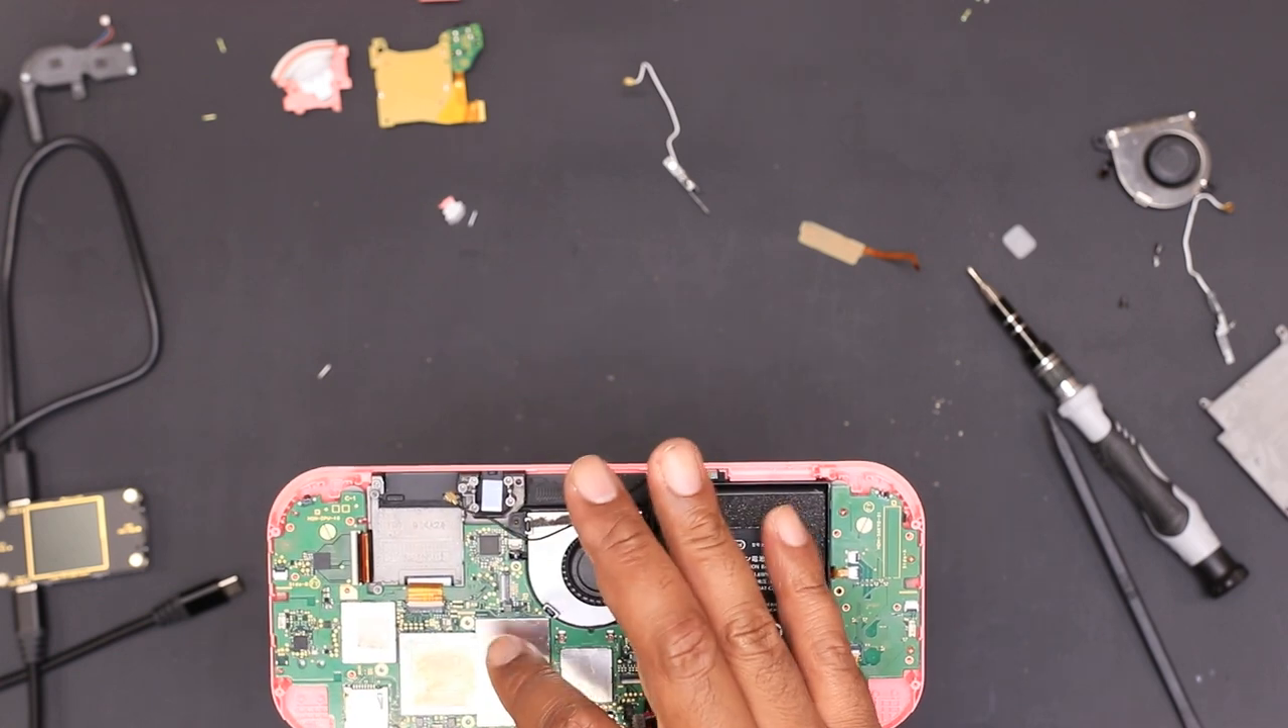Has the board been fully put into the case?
Yes.